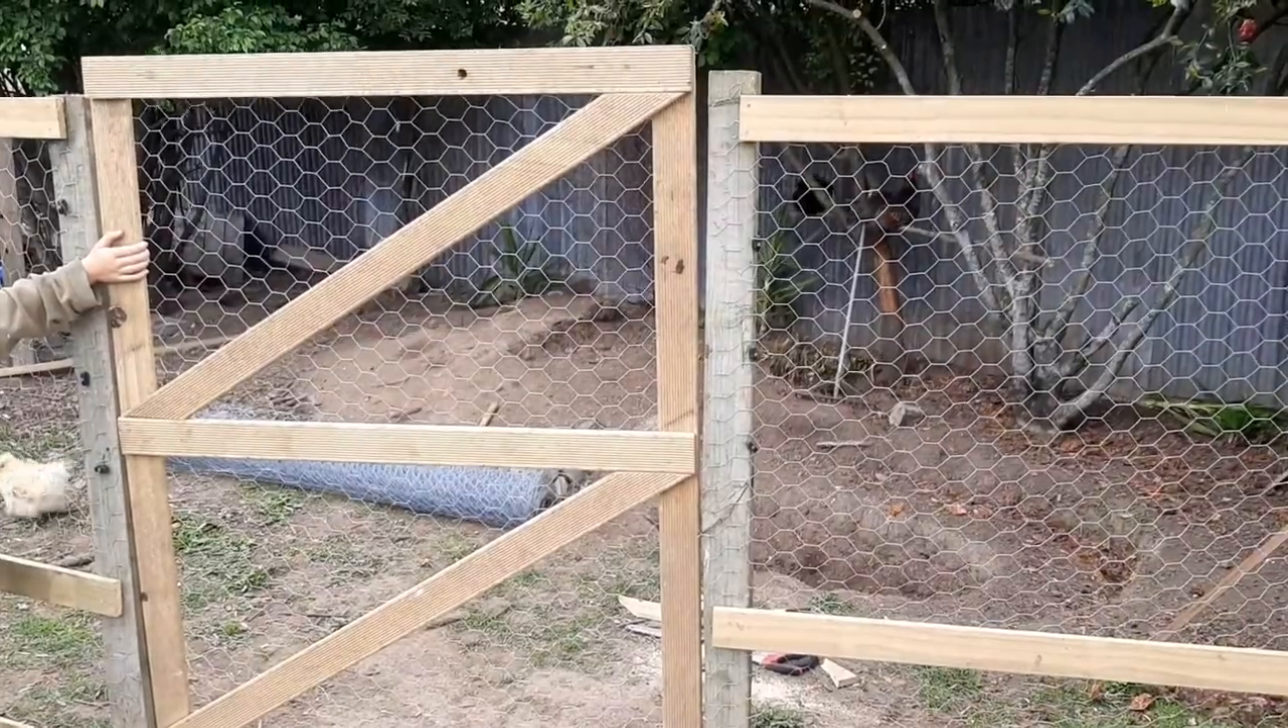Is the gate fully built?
Yes.